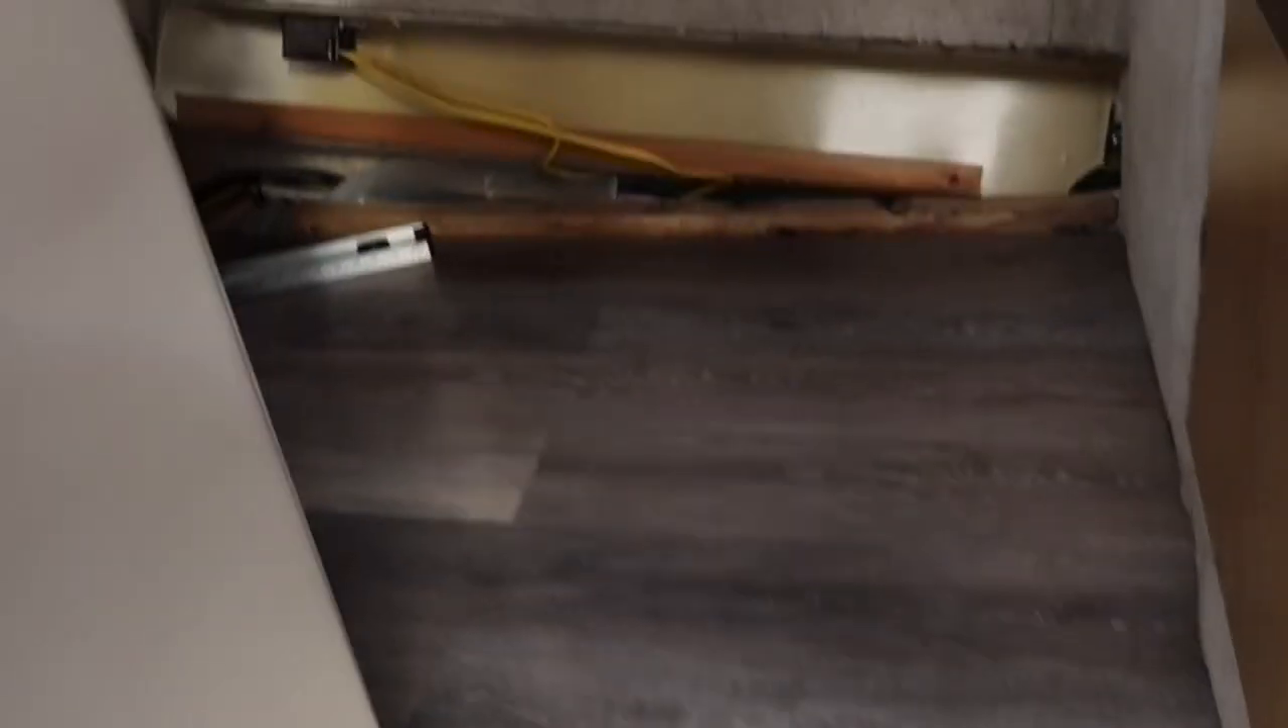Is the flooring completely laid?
Yes.